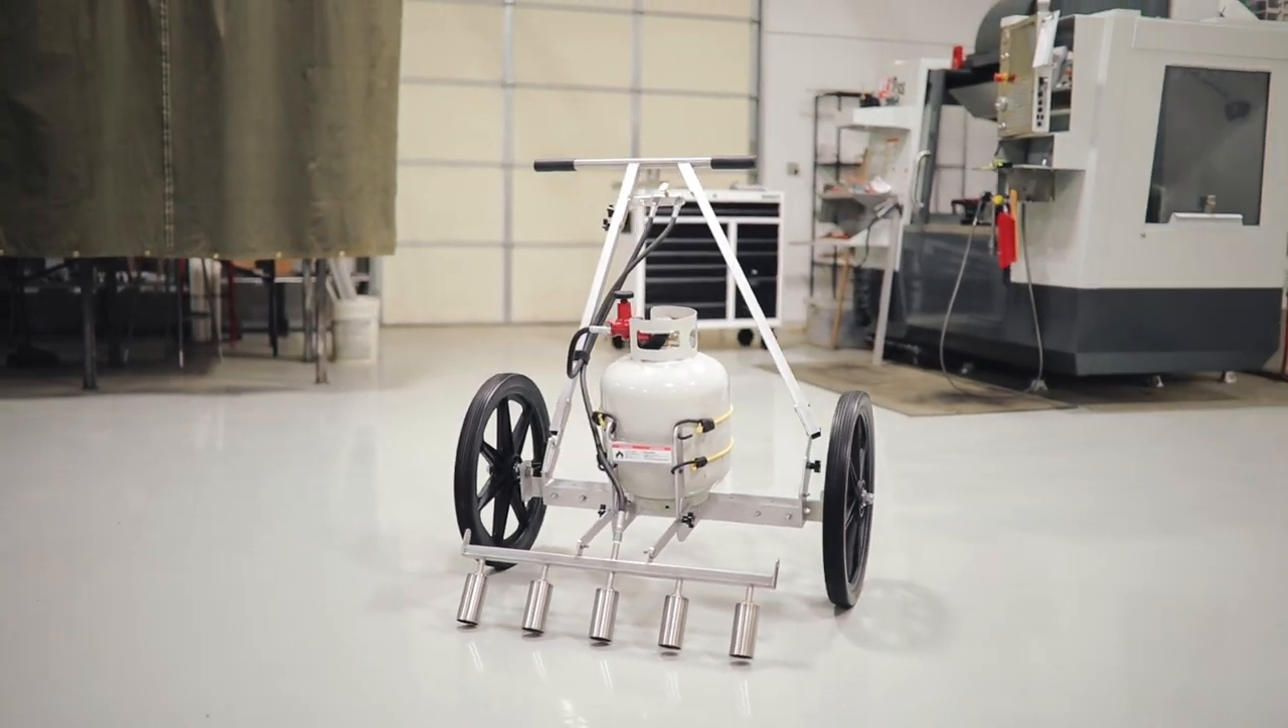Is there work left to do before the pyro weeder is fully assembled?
No.